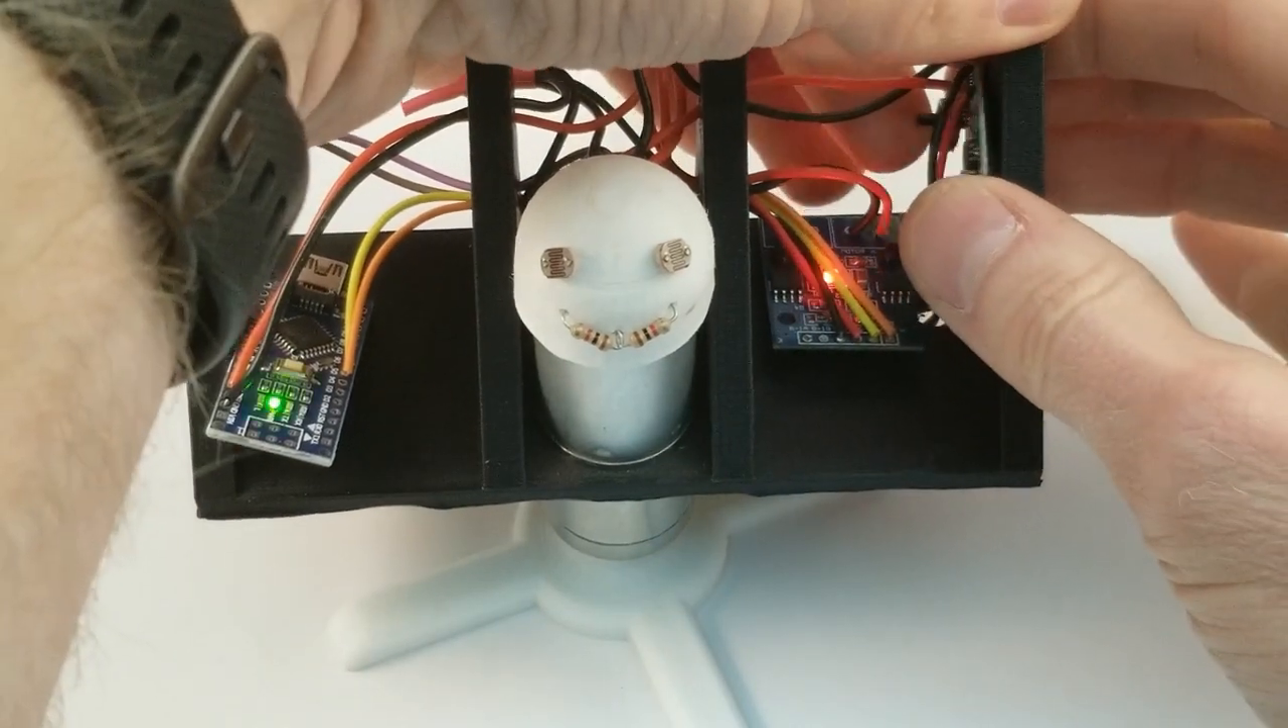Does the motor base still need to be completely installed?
No.